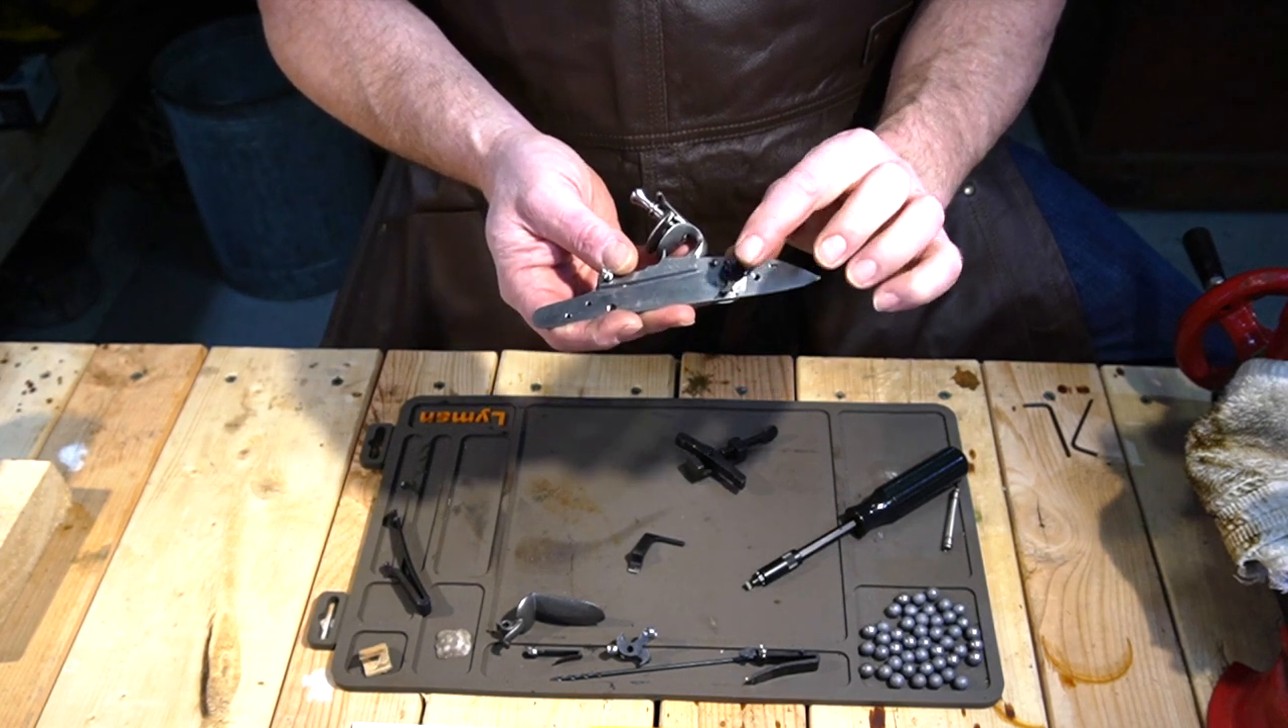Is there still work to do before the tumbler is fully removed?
Yes.